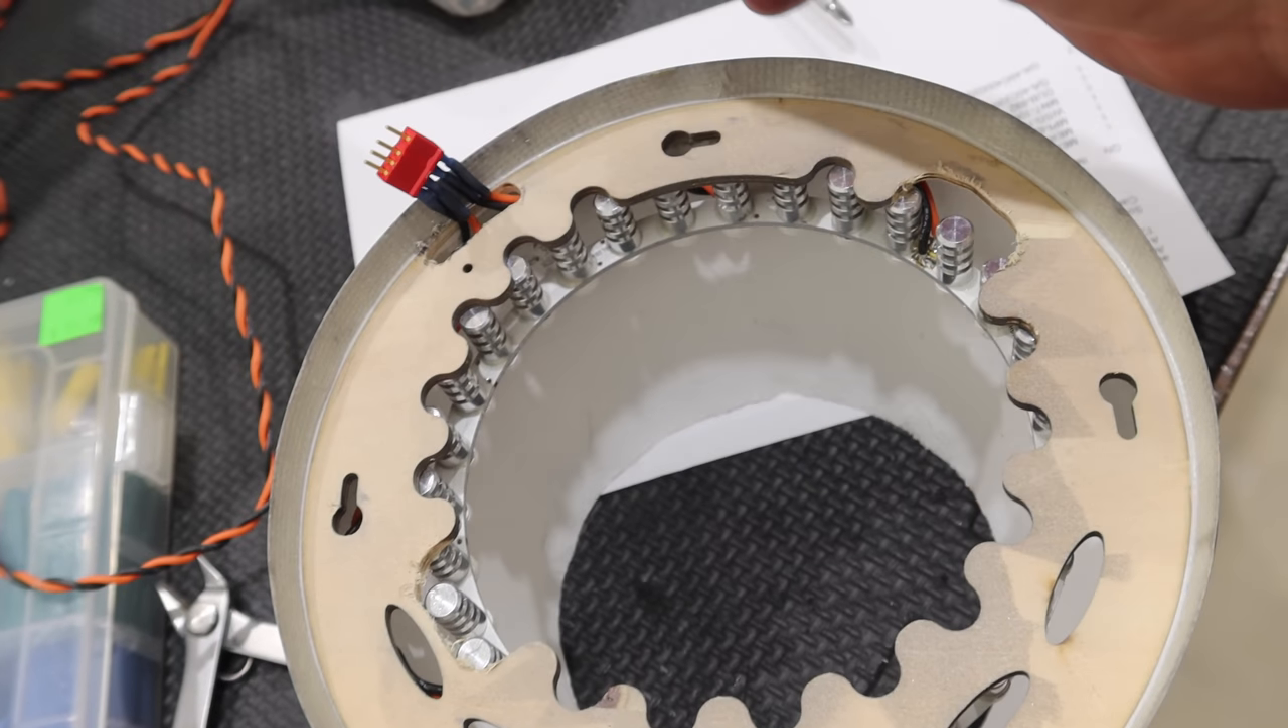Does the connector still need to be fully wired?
No.